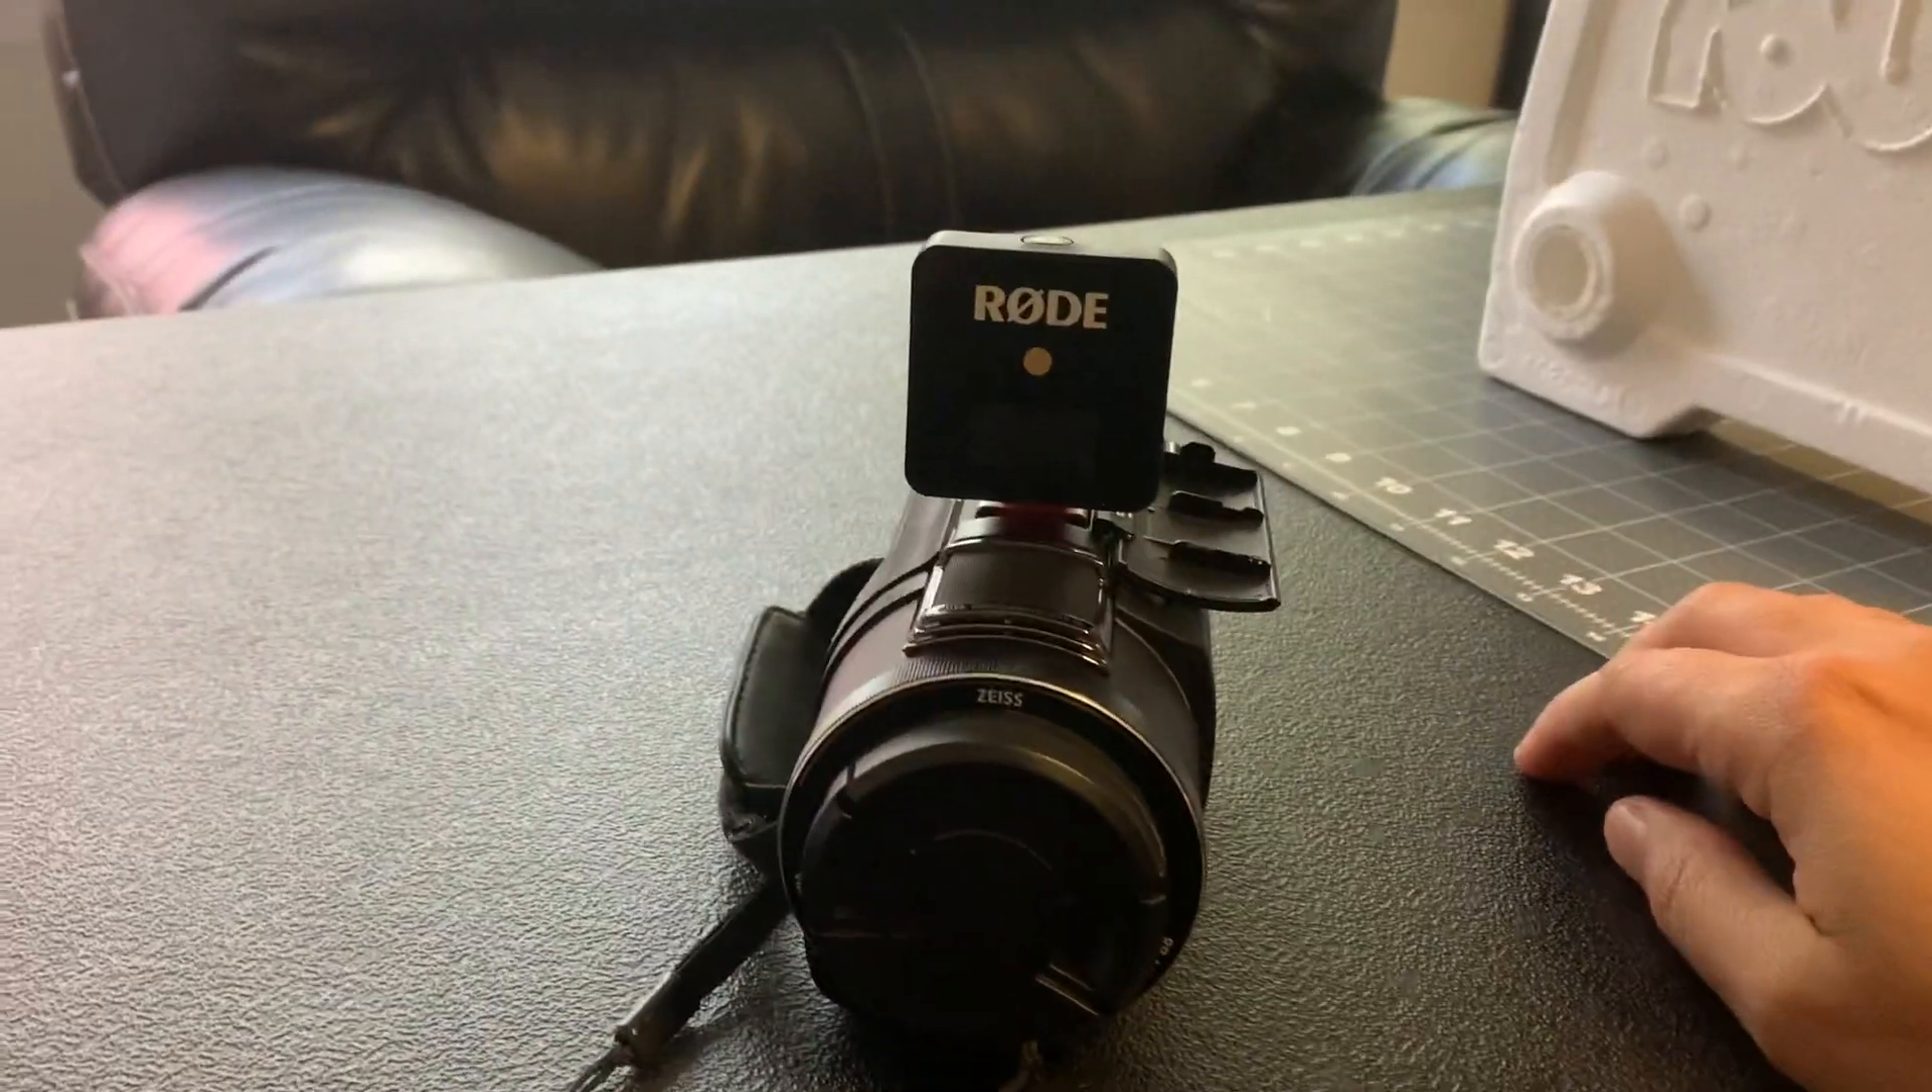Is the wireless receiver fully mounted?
Yes.